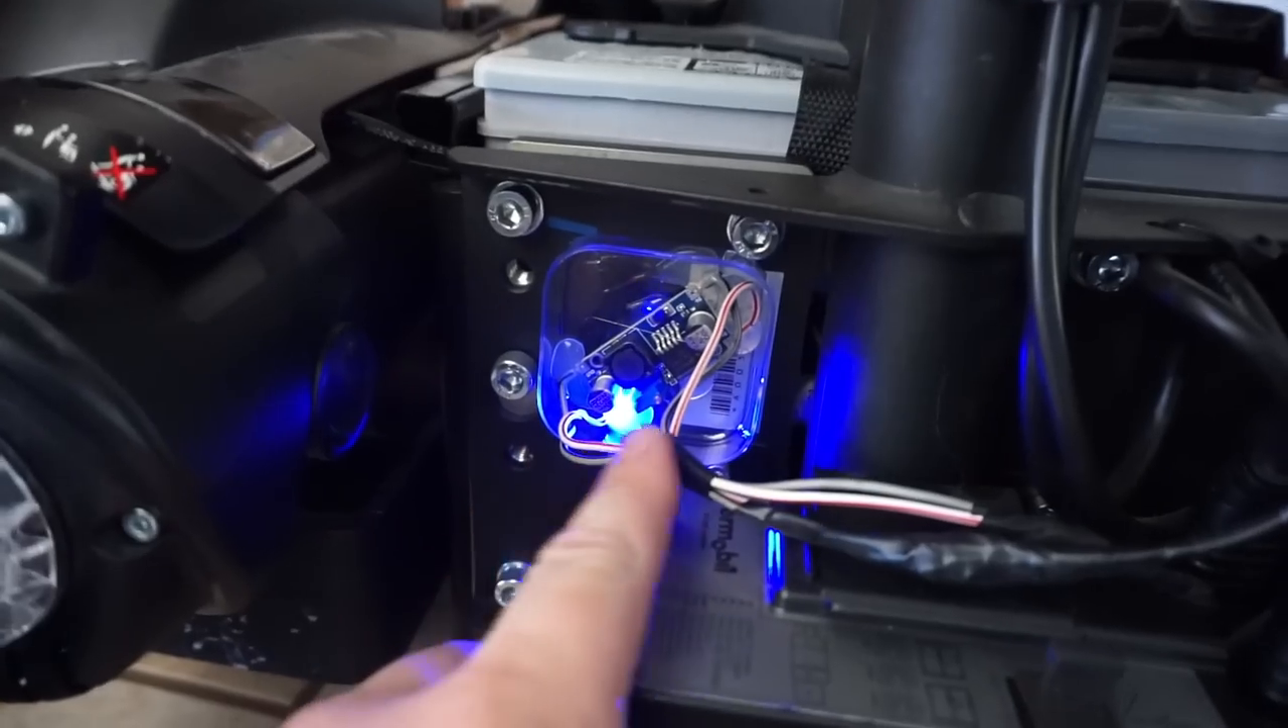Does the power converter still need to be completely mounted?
No.